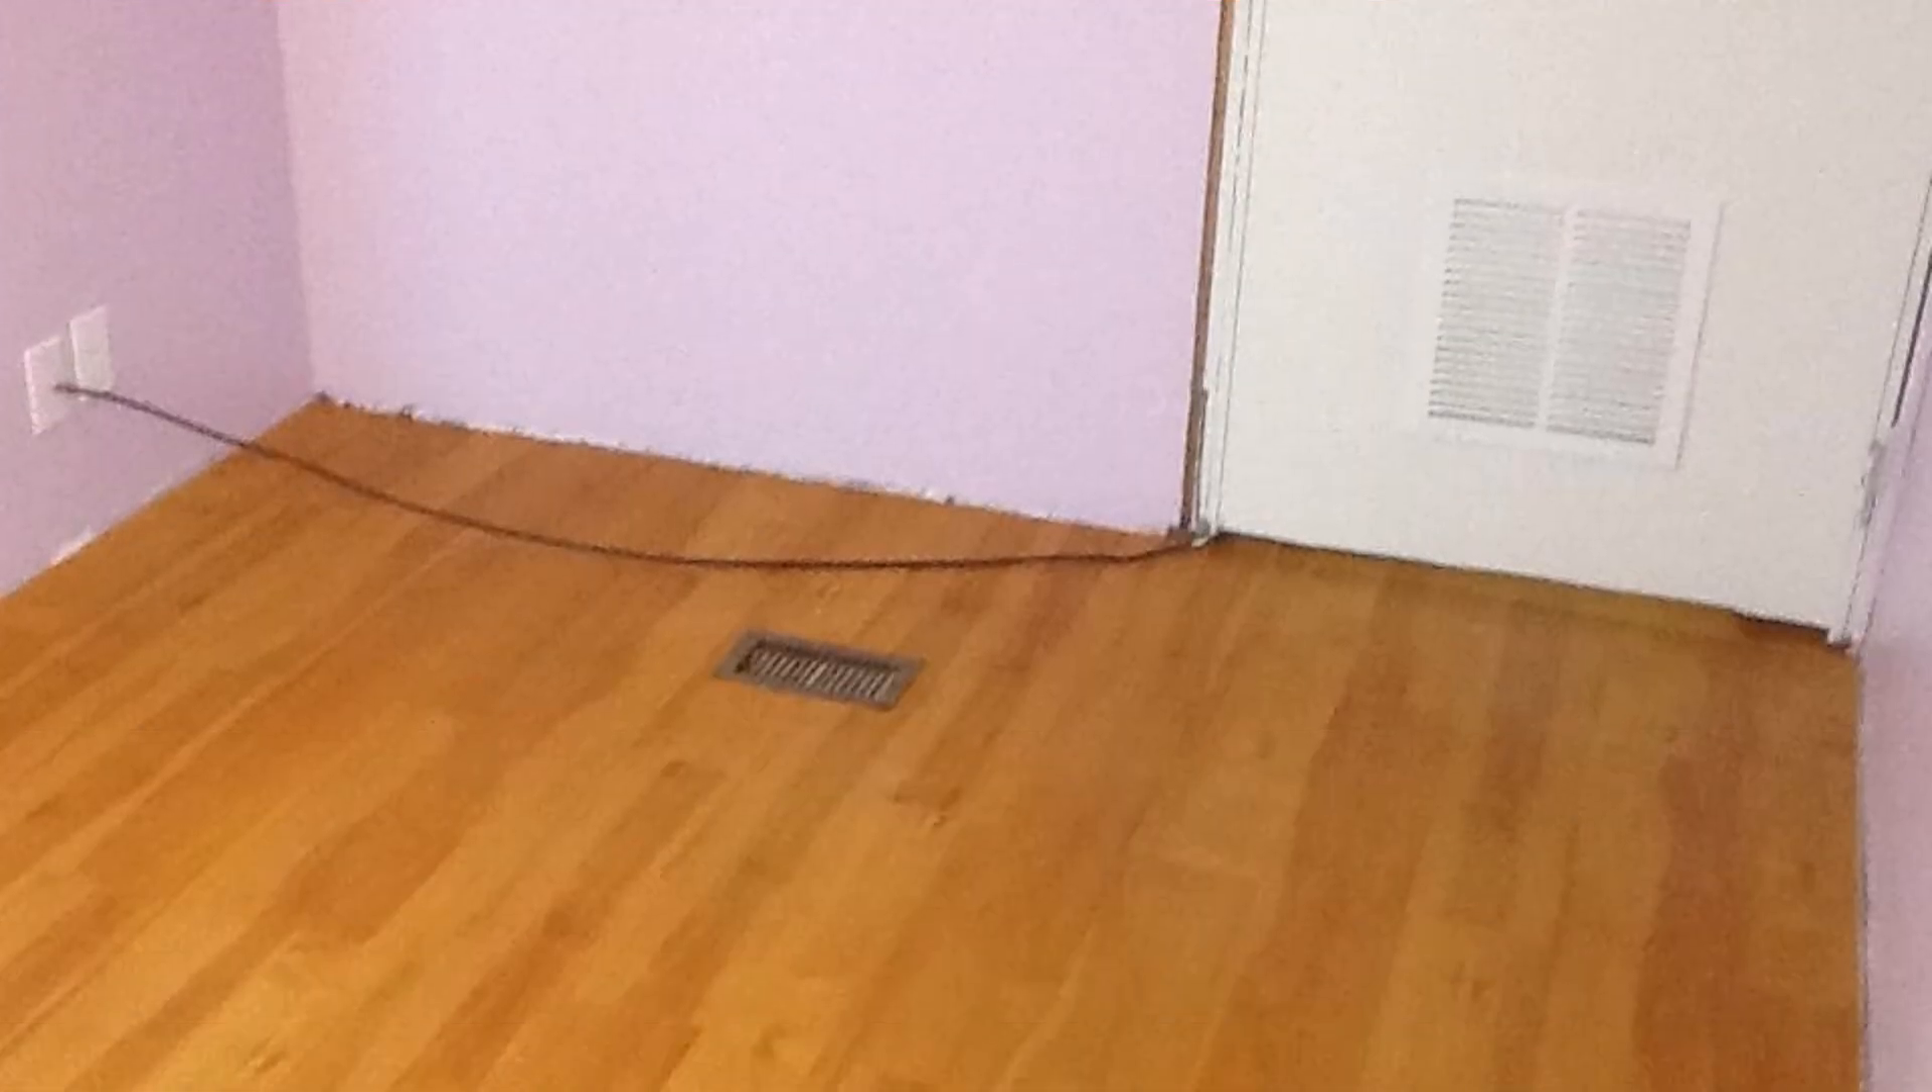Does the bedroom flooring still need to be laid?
No.